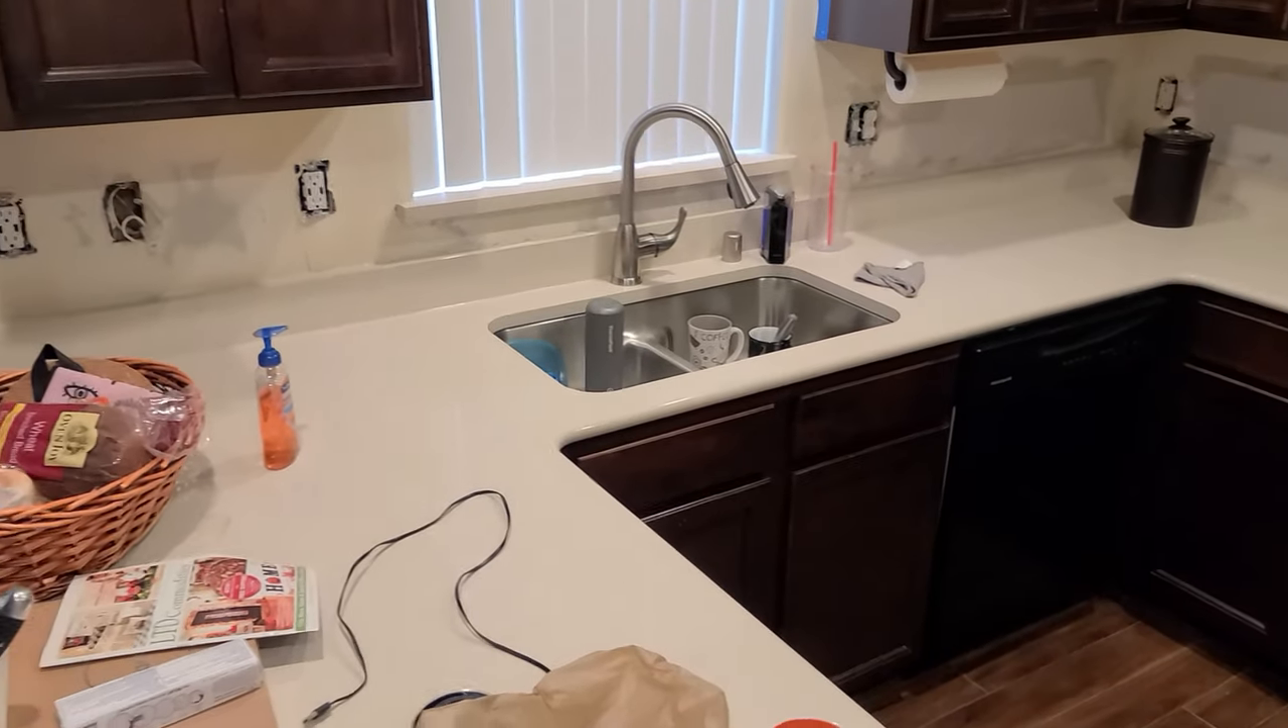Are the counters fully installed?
Yes.